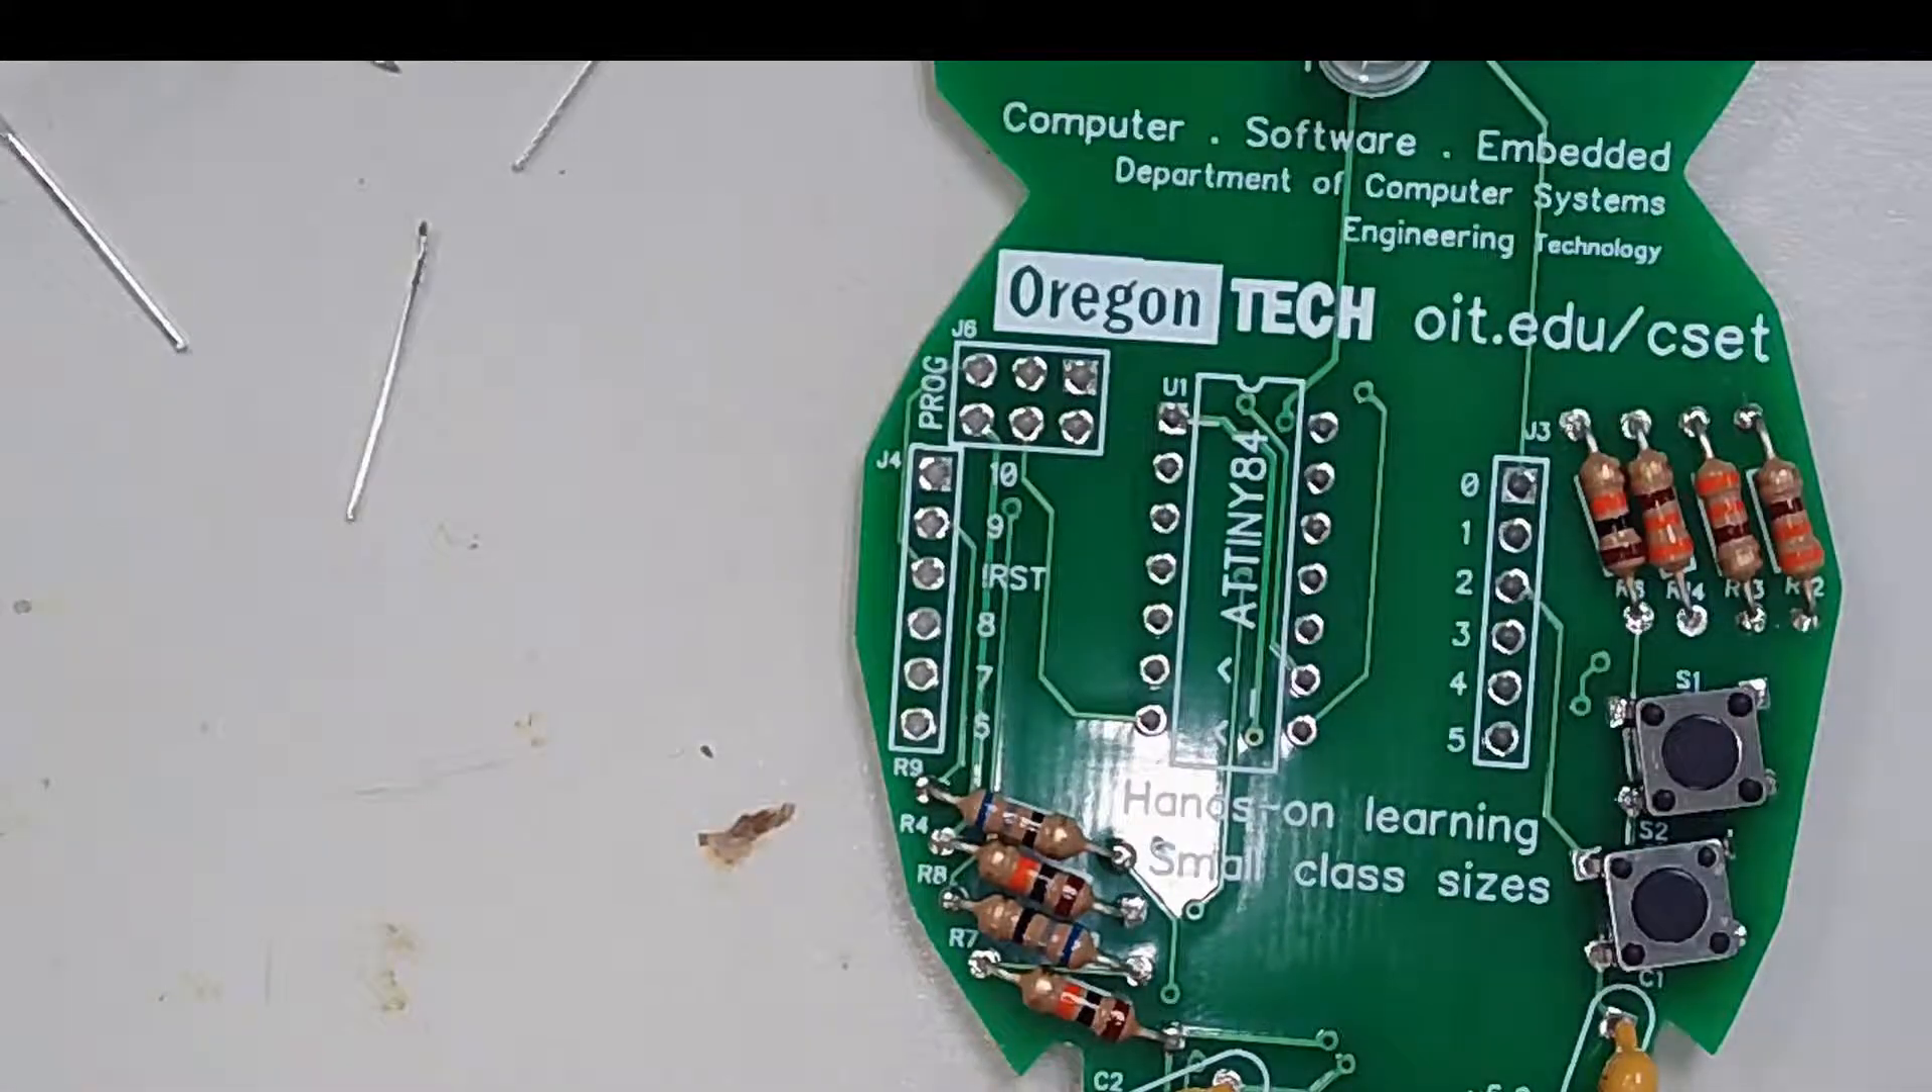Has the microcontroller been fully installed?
No.